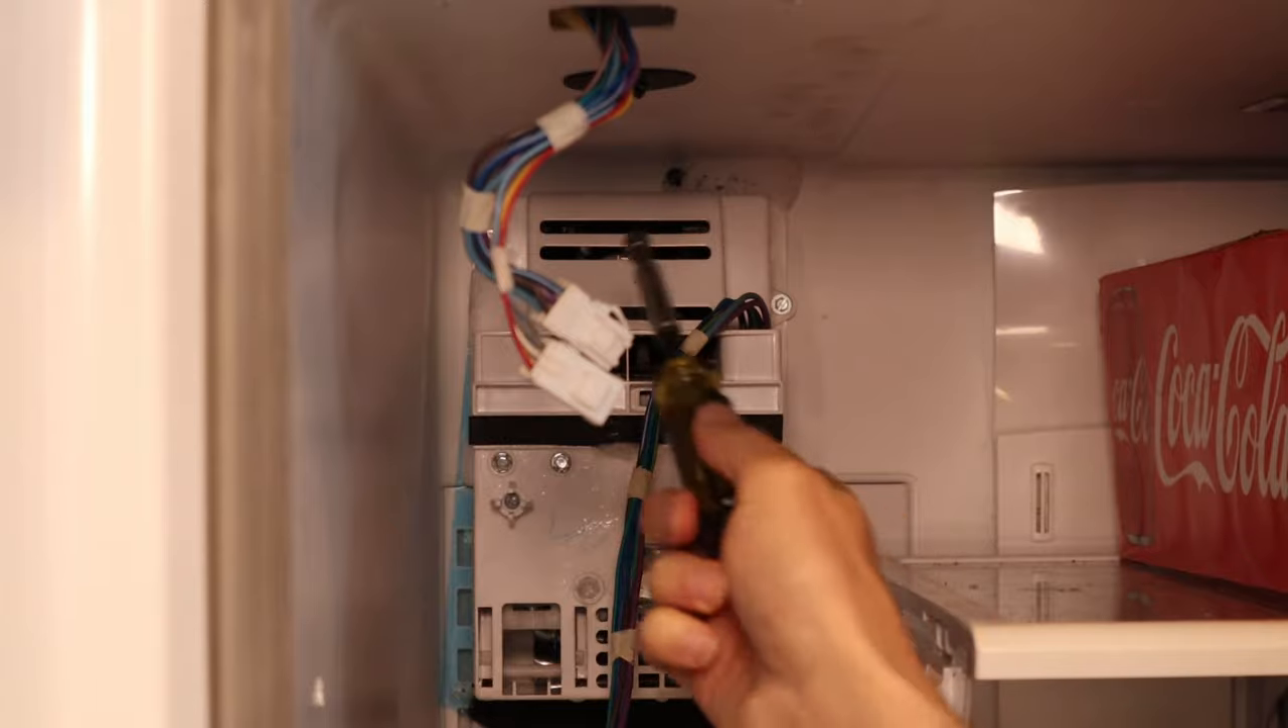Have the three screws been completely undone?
No.